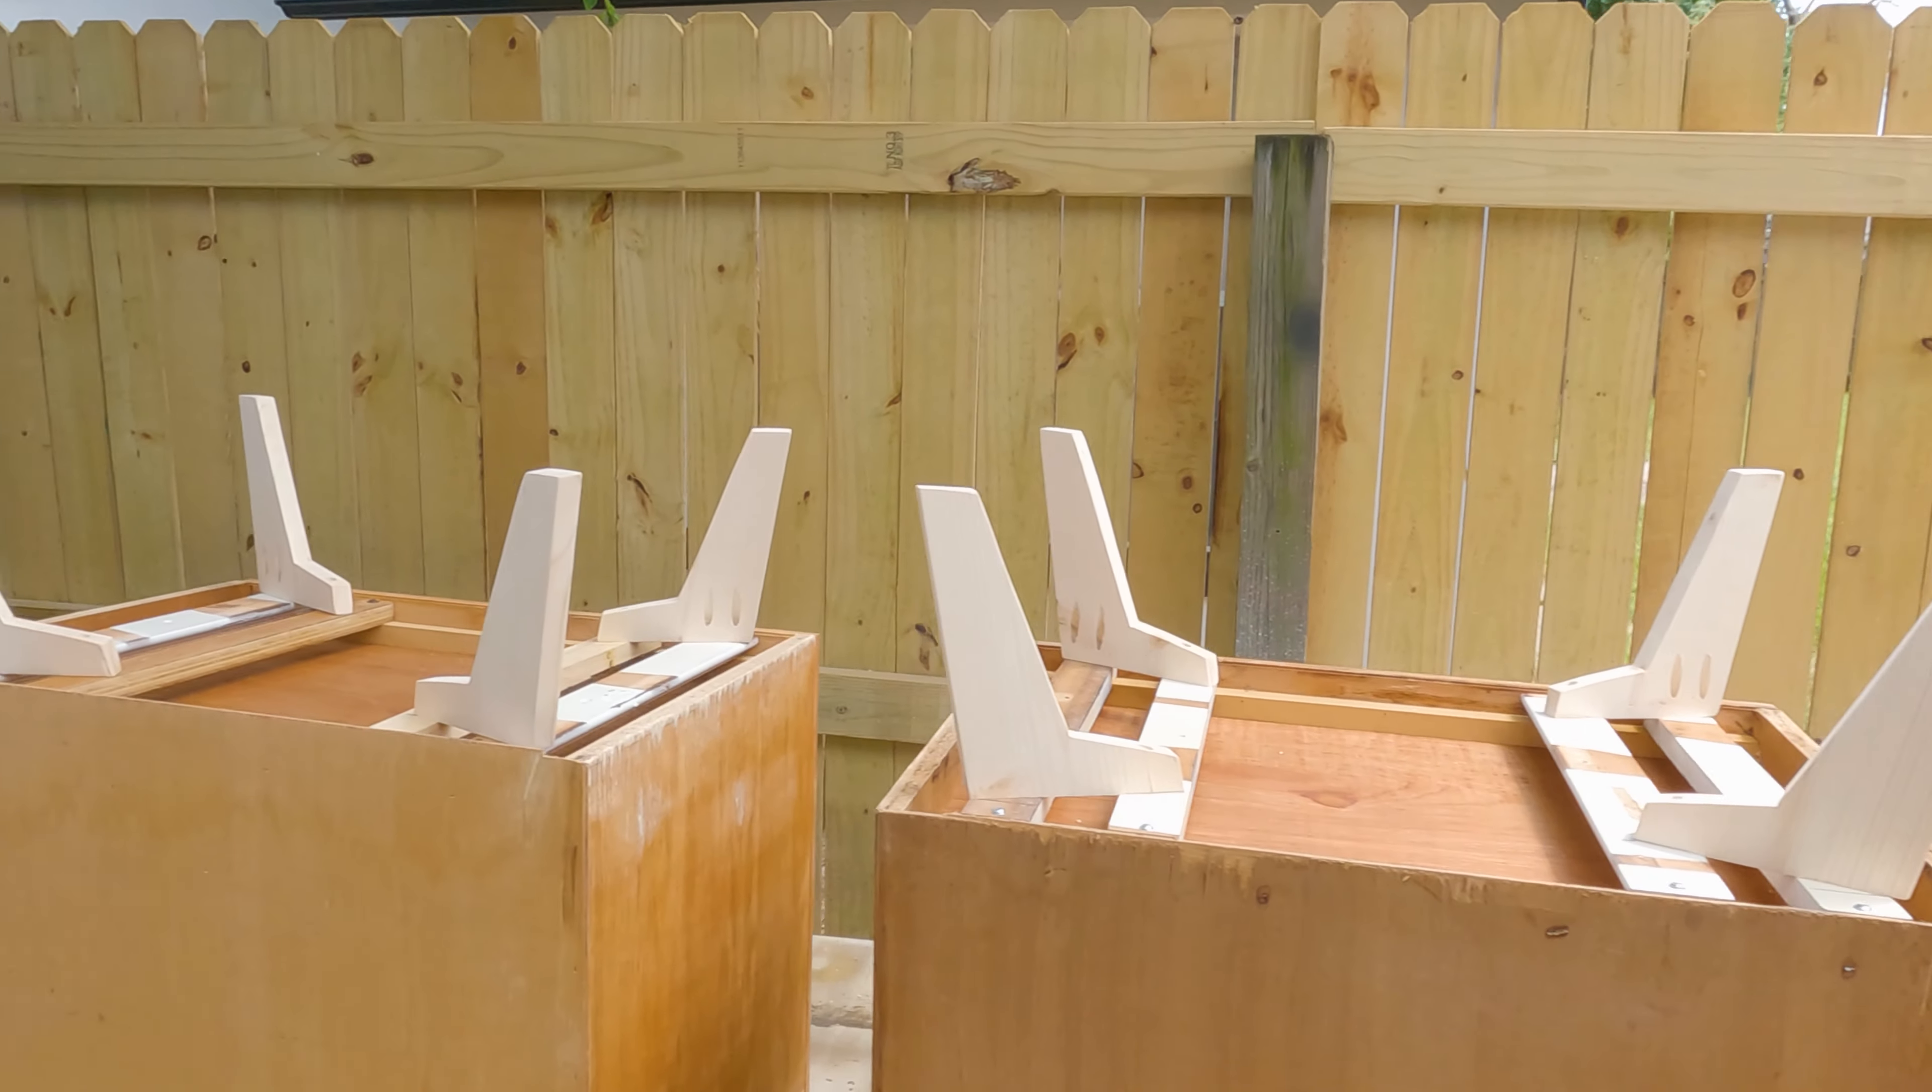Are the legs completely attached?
Yes.